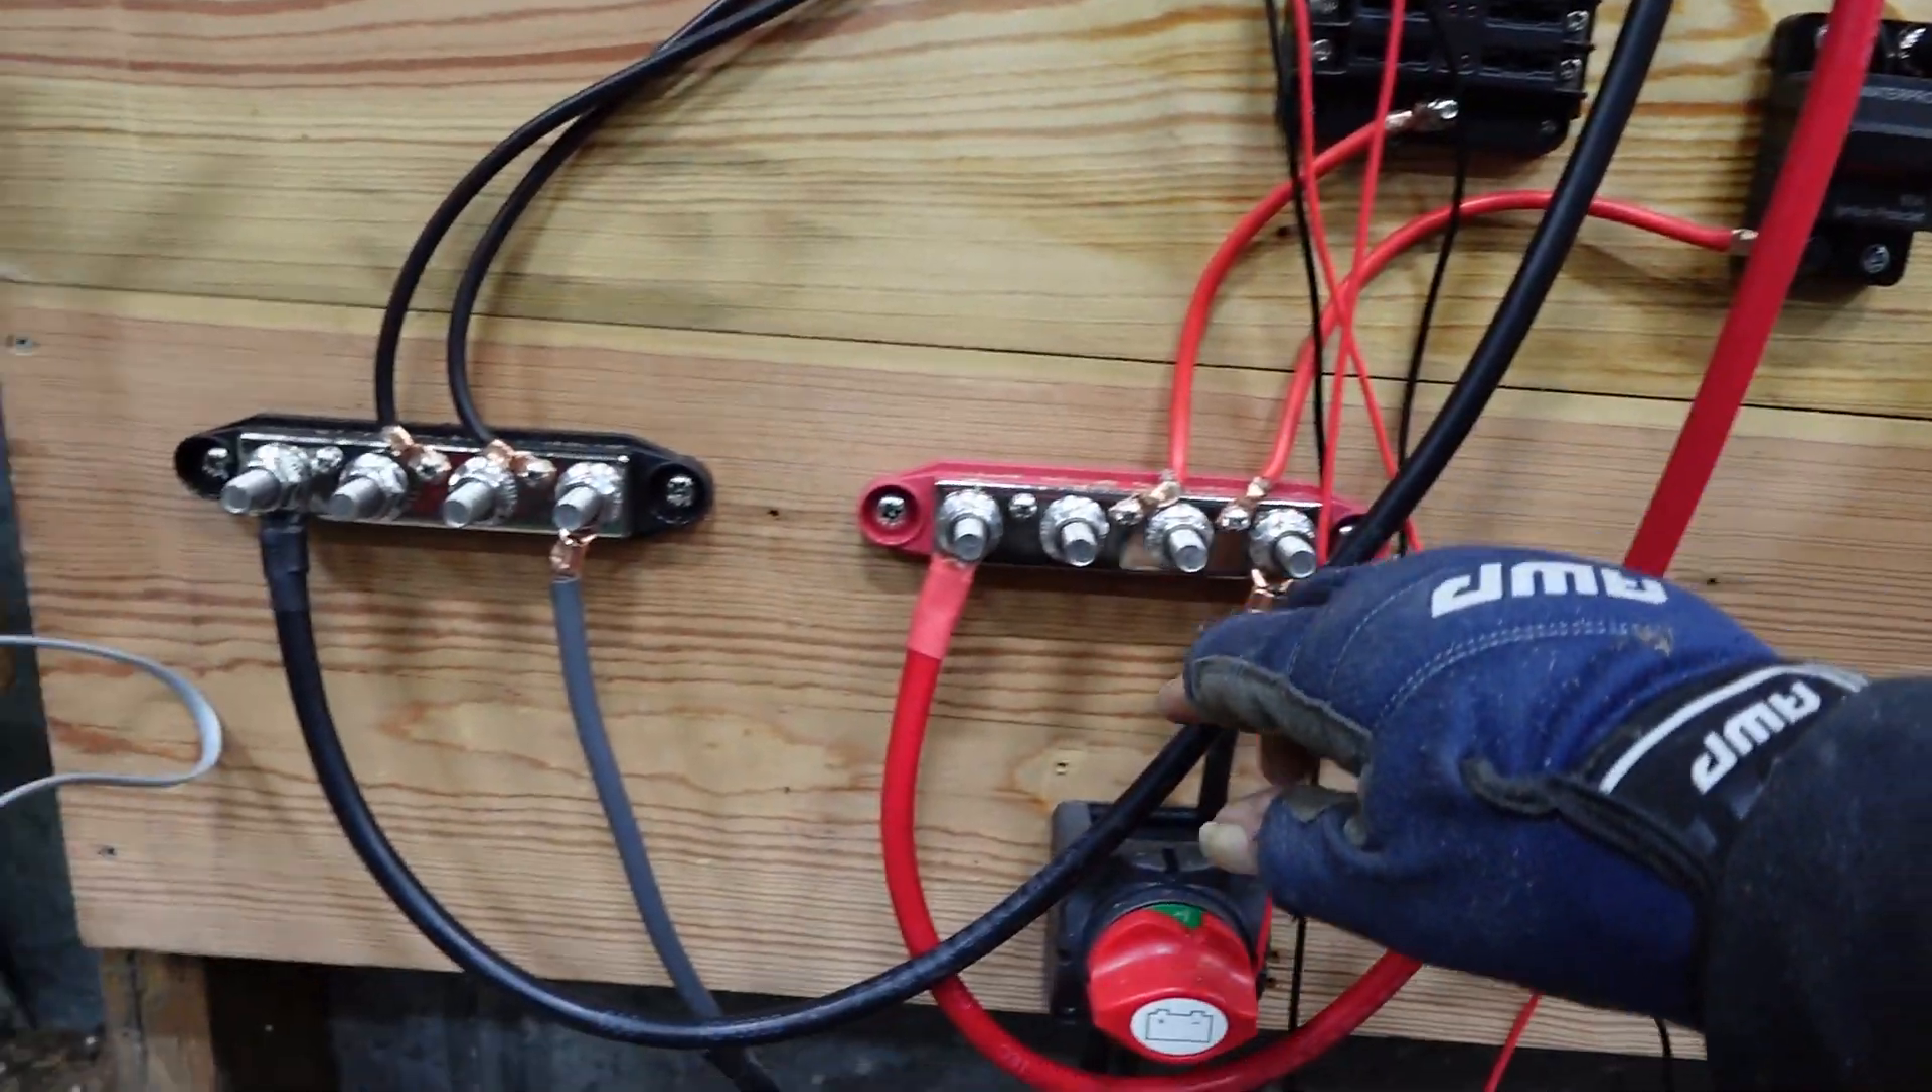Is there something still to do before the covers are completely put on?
Yes.